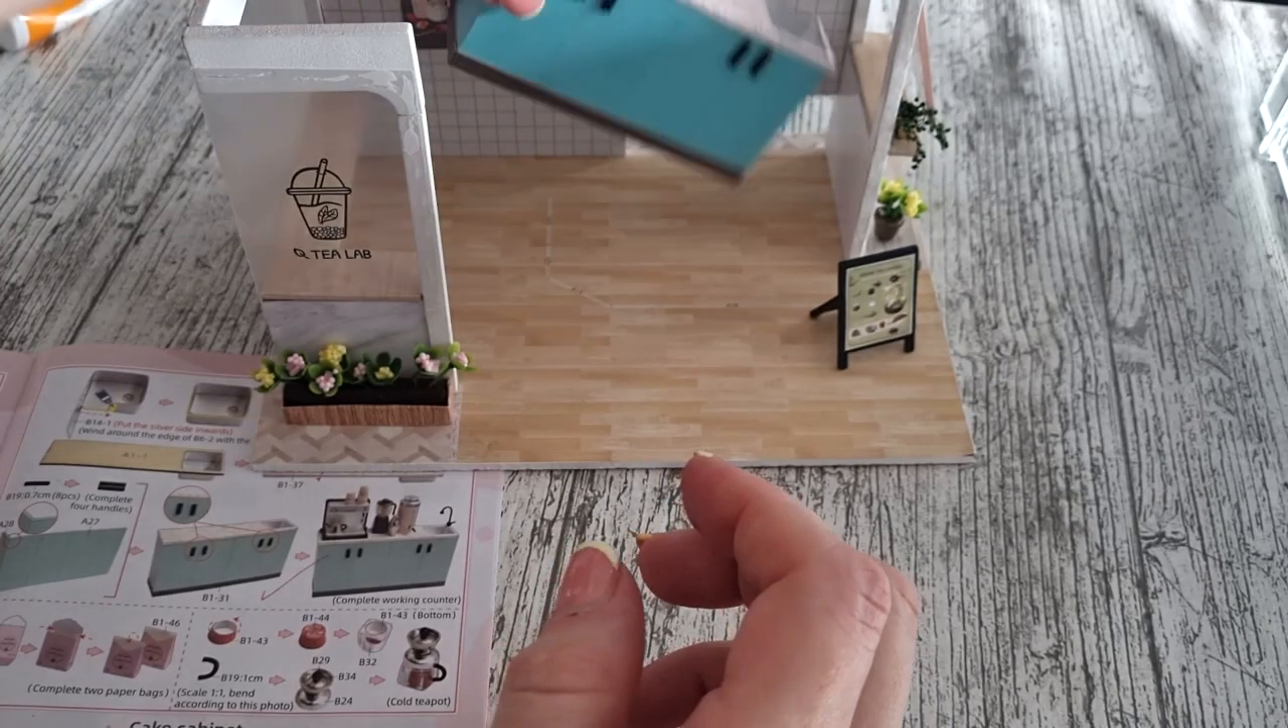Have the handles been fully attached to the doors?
Yes.